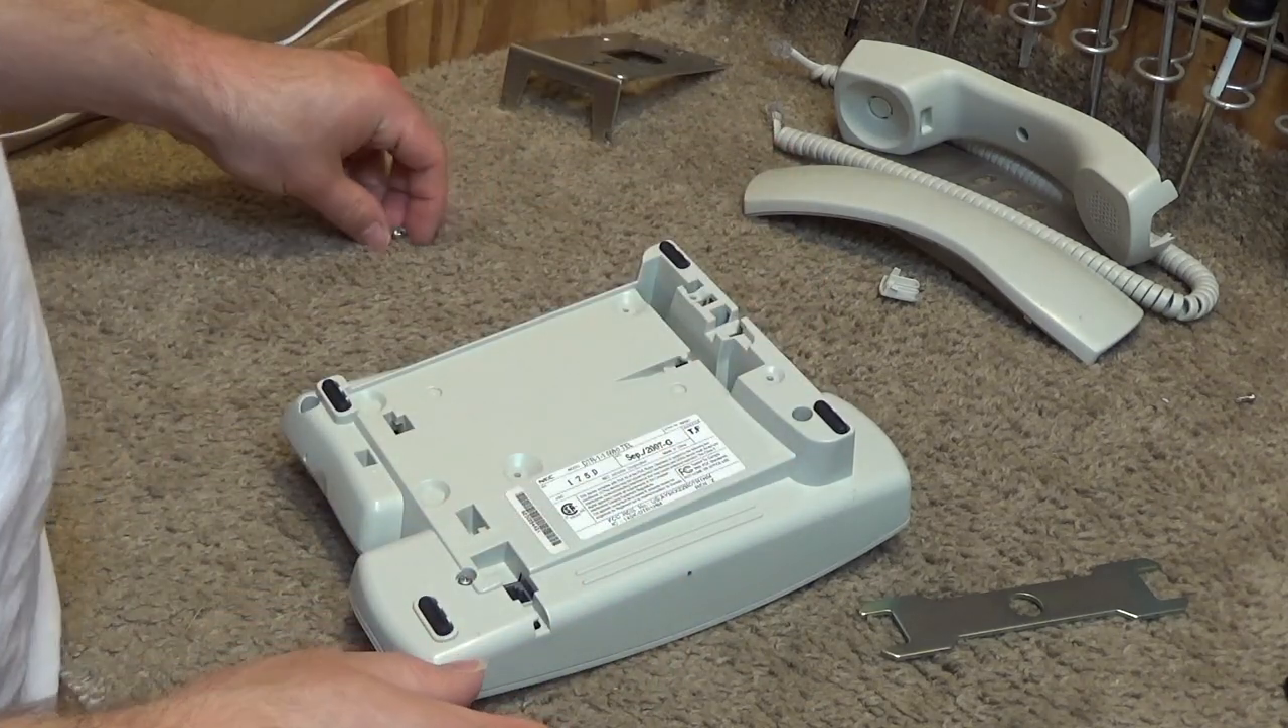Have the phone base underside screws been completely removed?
No.